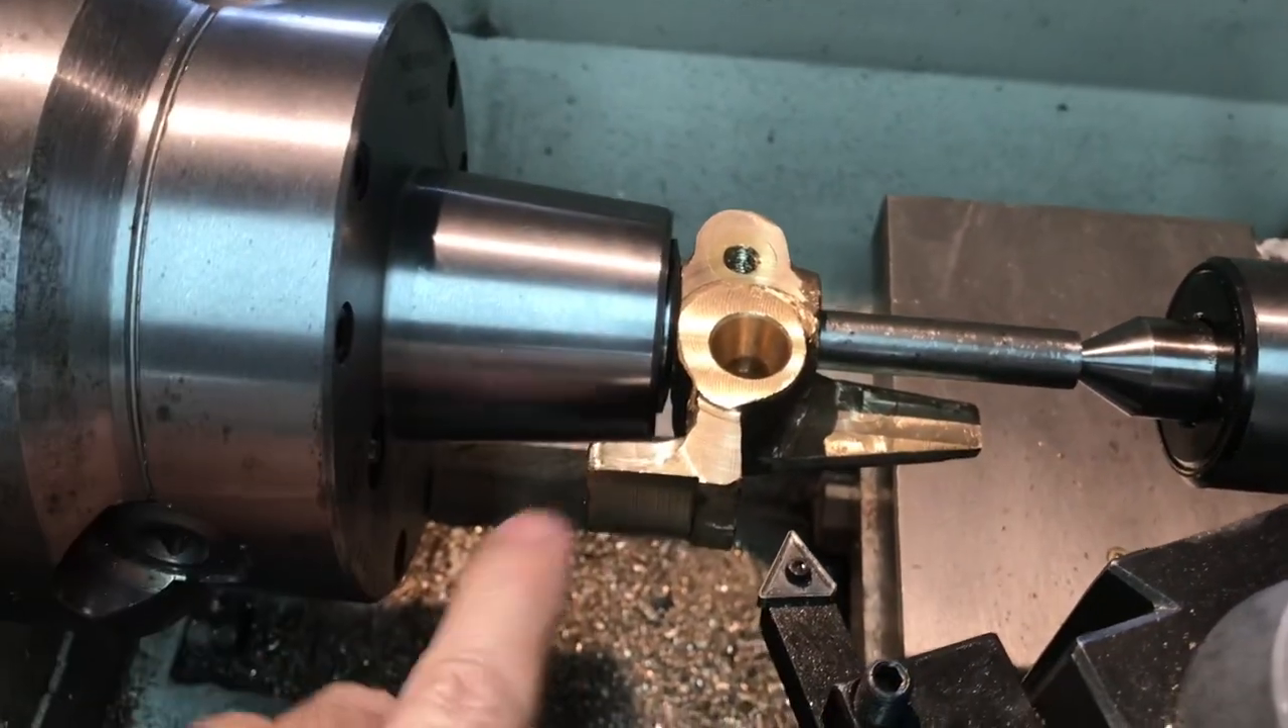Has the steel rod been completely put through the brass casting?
Yes.